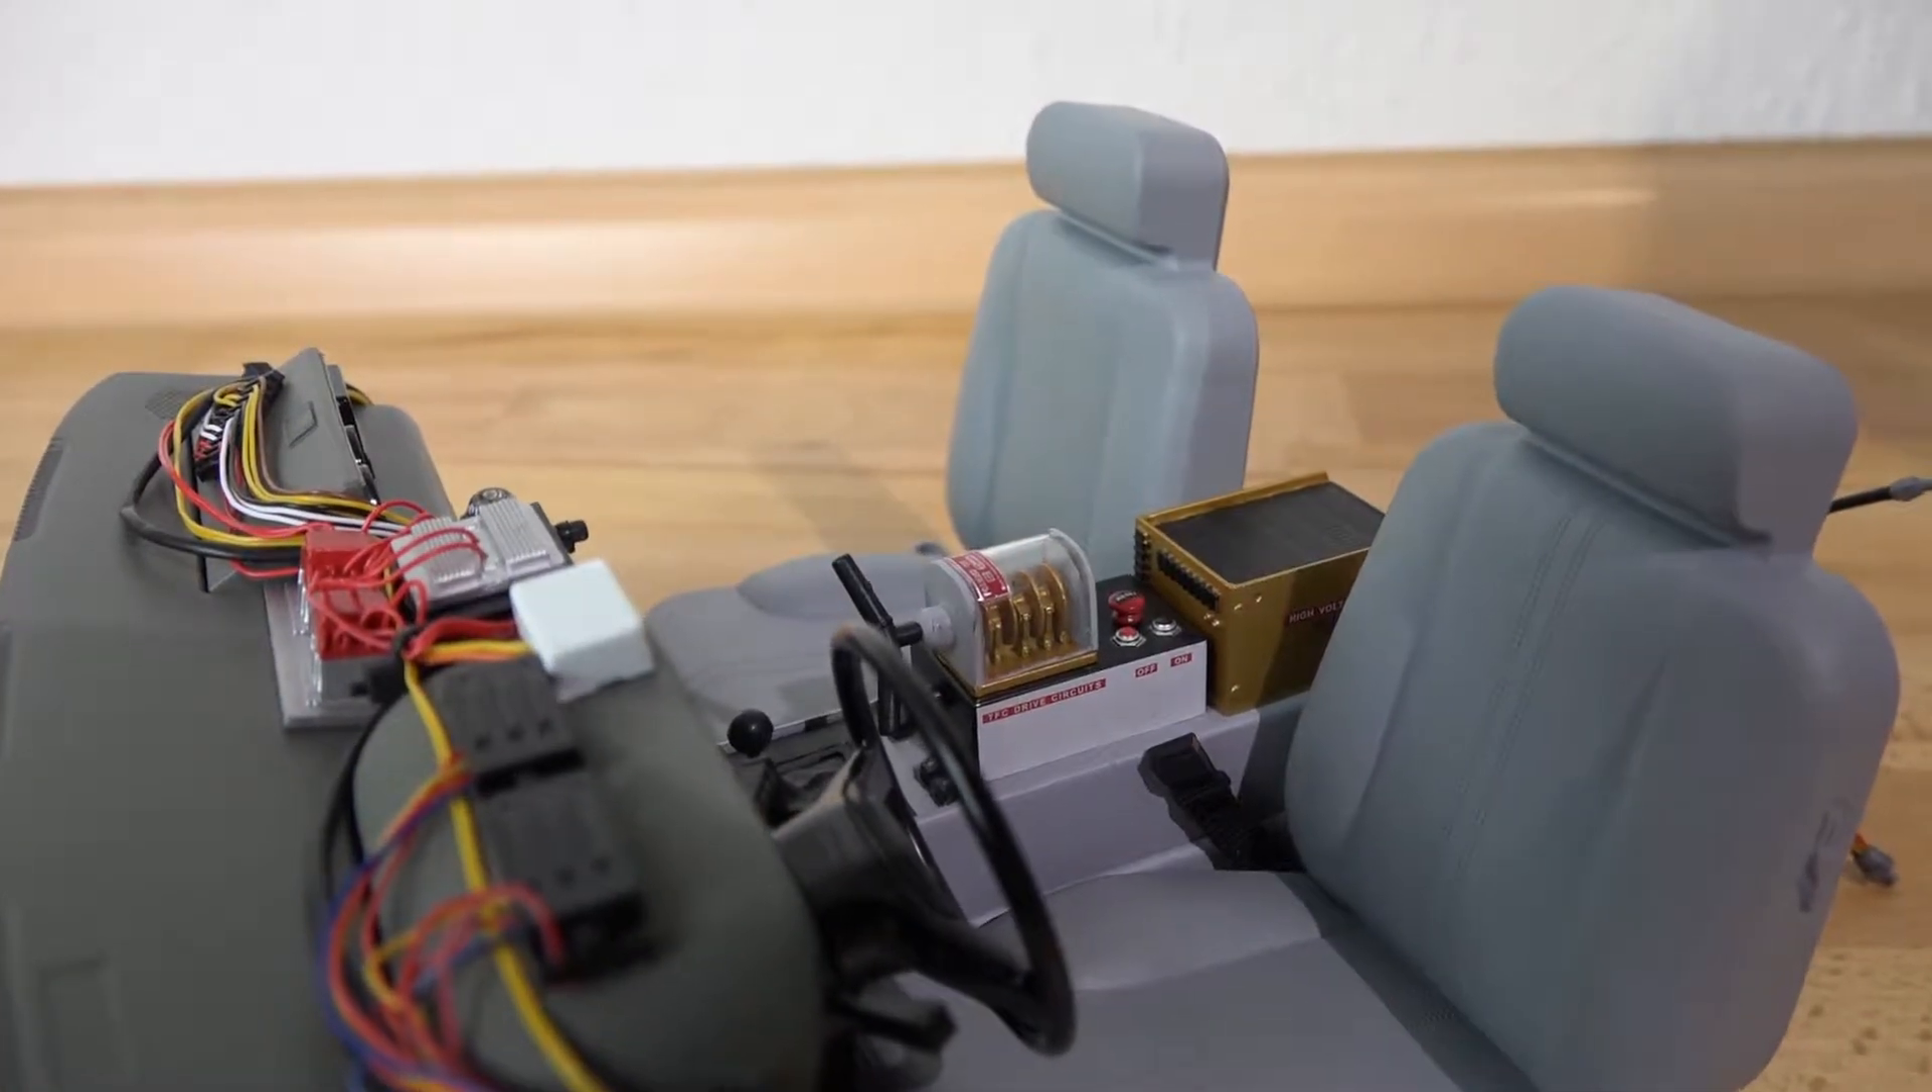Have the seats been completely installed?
Yes.